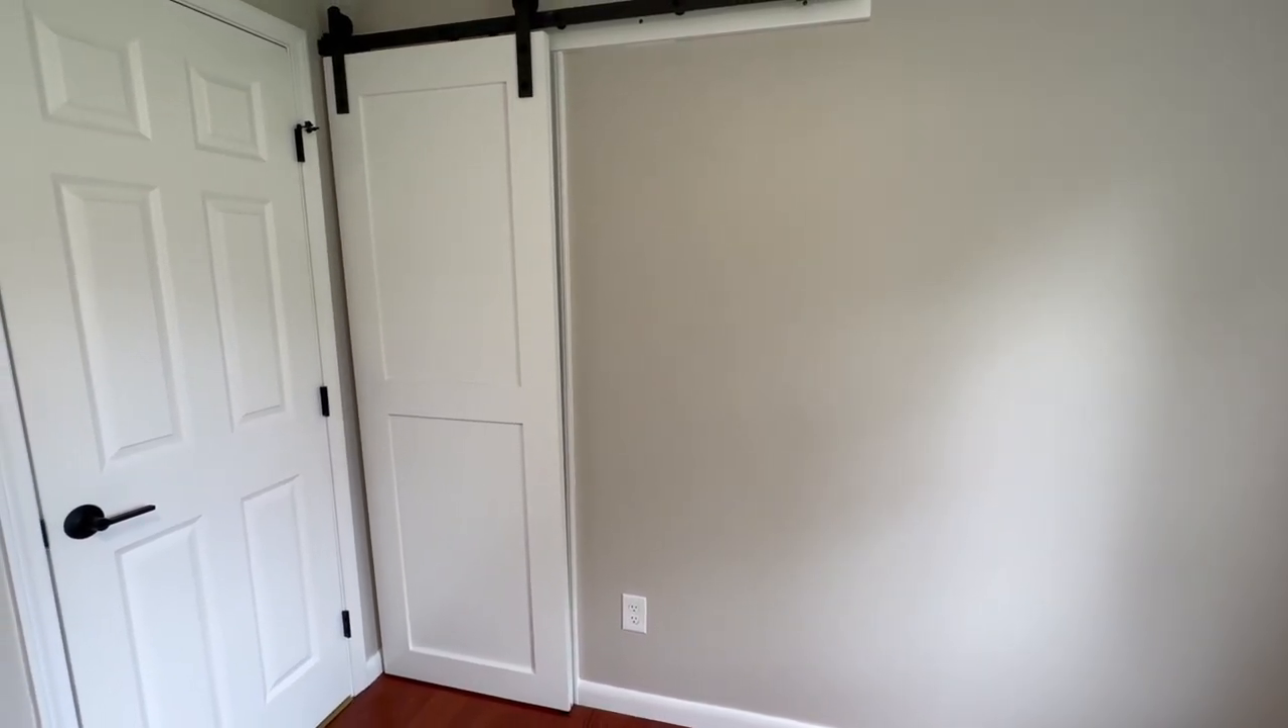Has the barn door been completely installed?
Yes.